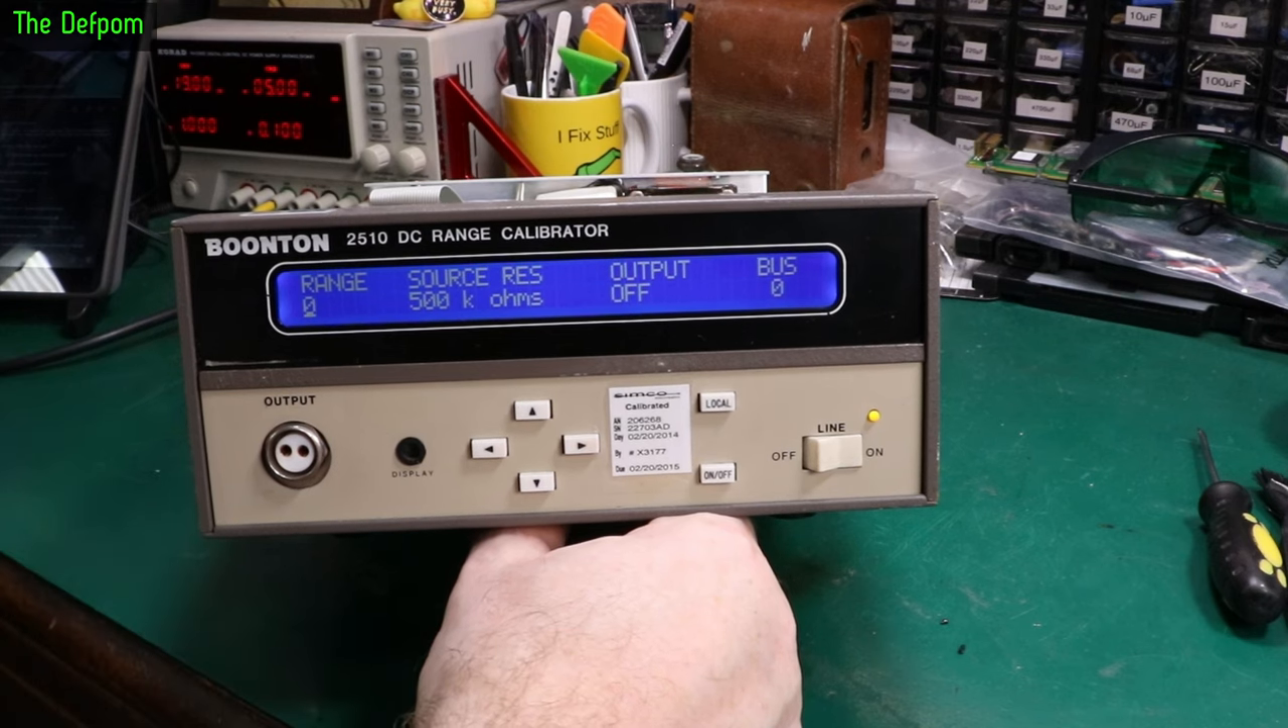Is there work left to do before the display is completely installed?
No.